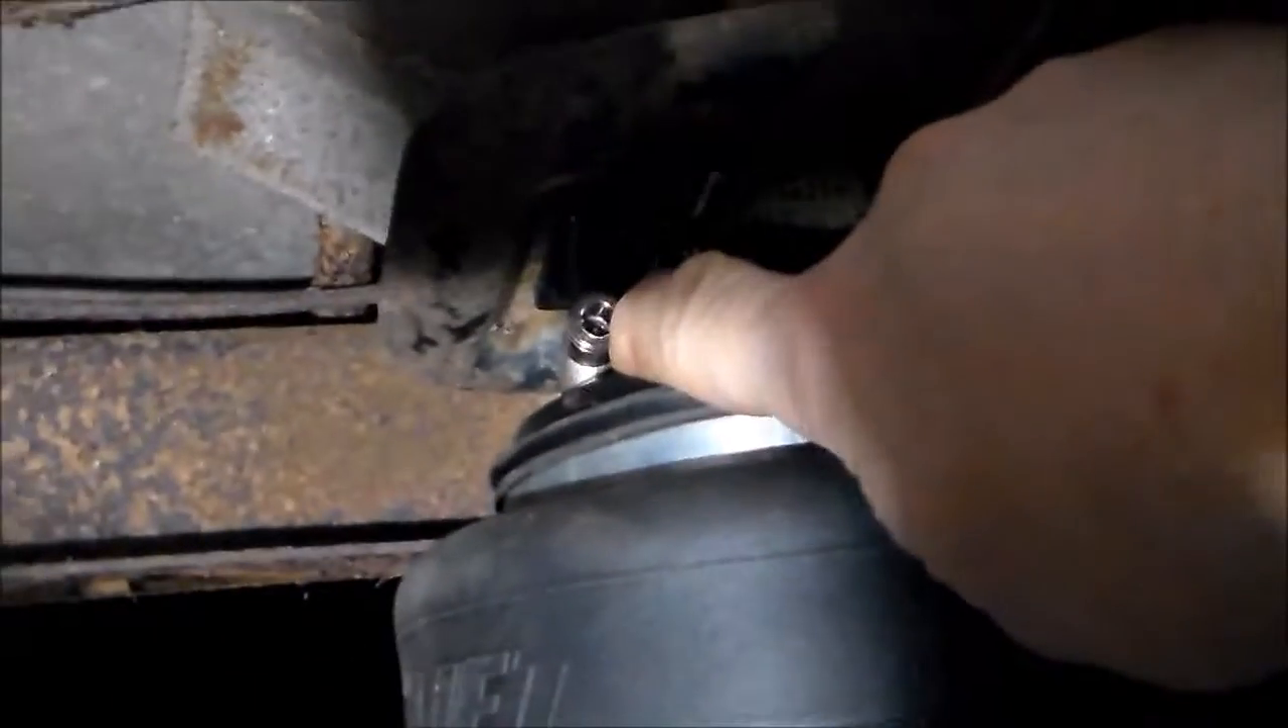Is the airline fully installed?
No.